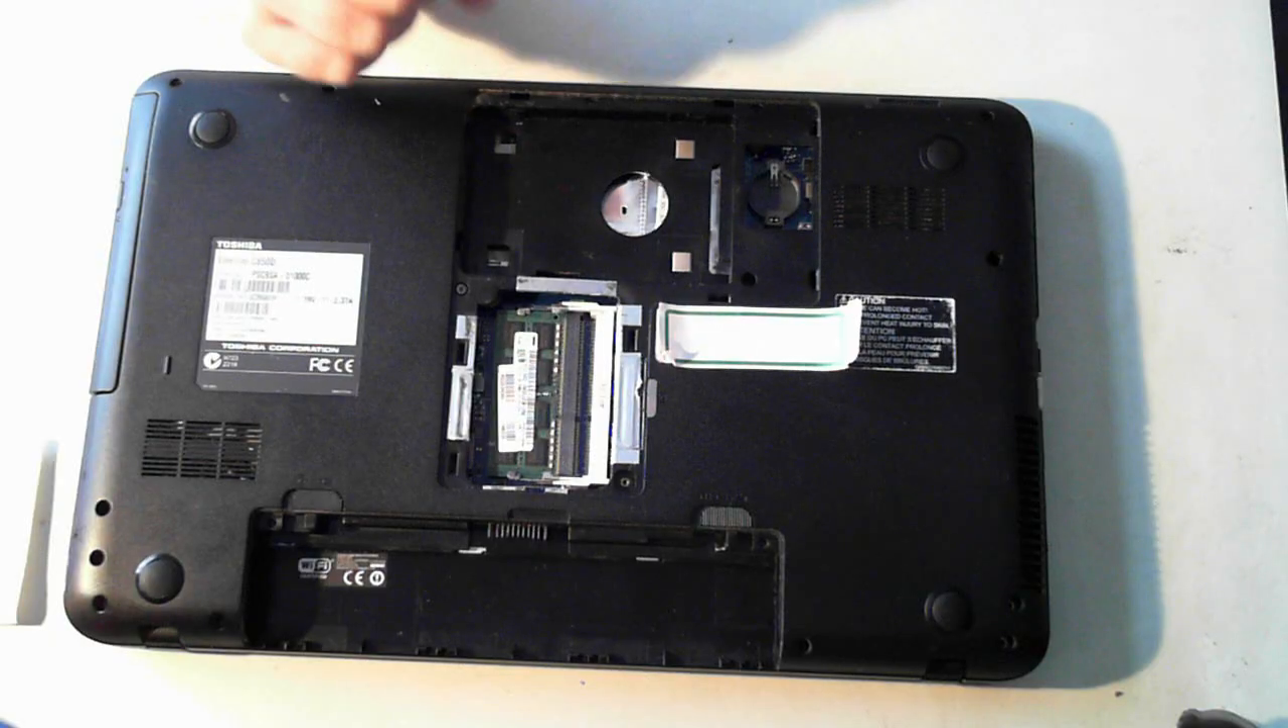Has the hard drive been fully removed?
Yes.